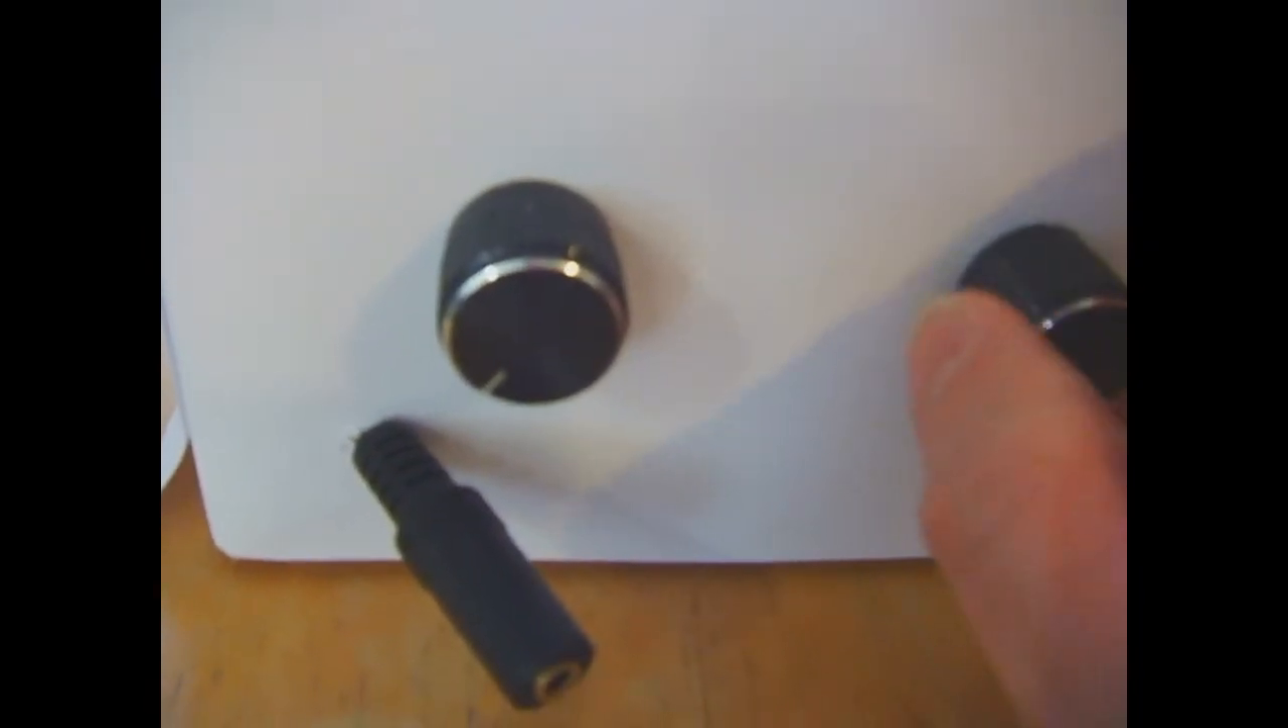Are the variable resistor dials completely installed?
Yes.